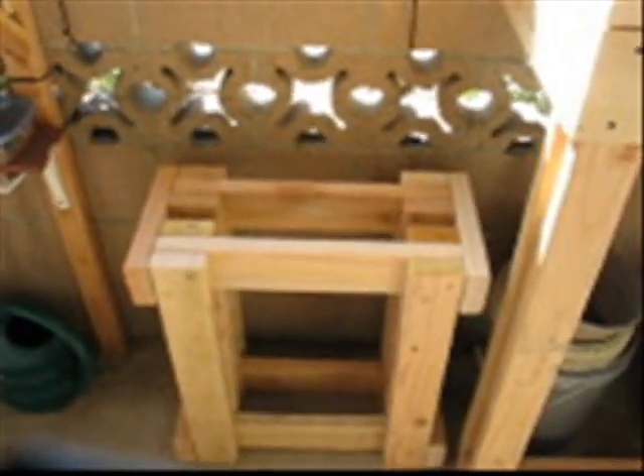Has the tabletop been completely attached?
No.